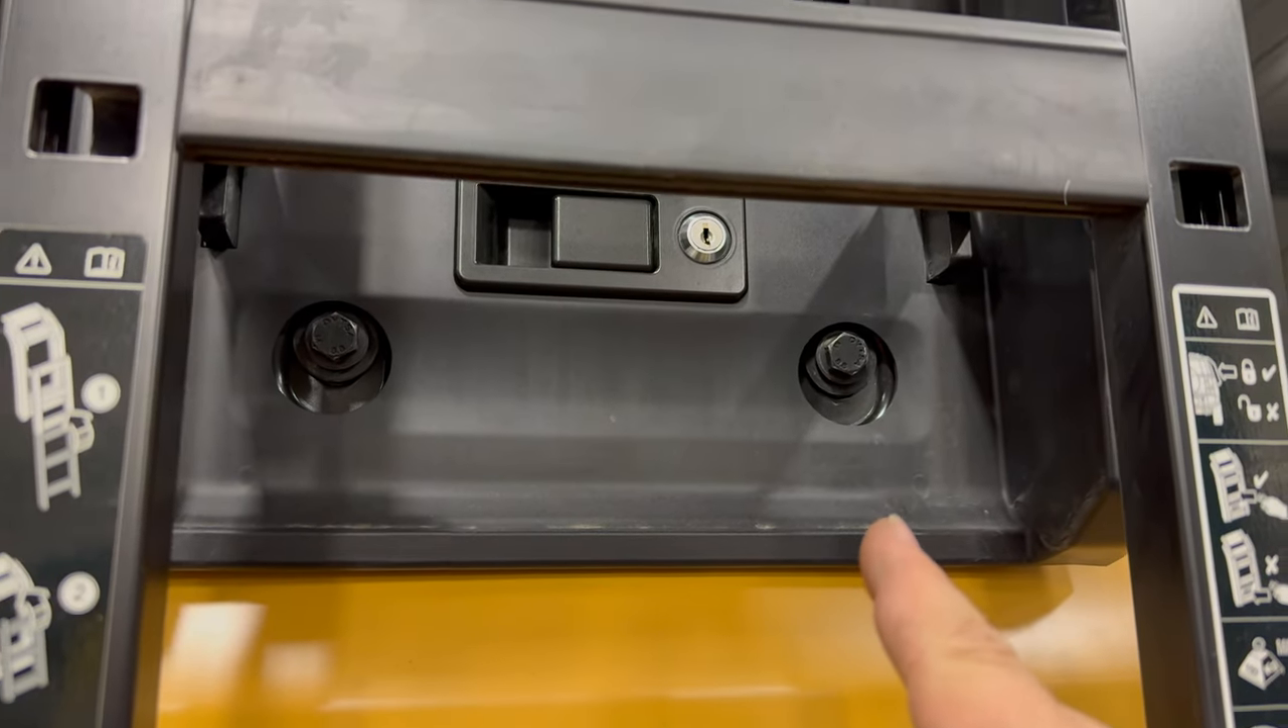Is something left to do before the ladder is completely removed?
Yes.